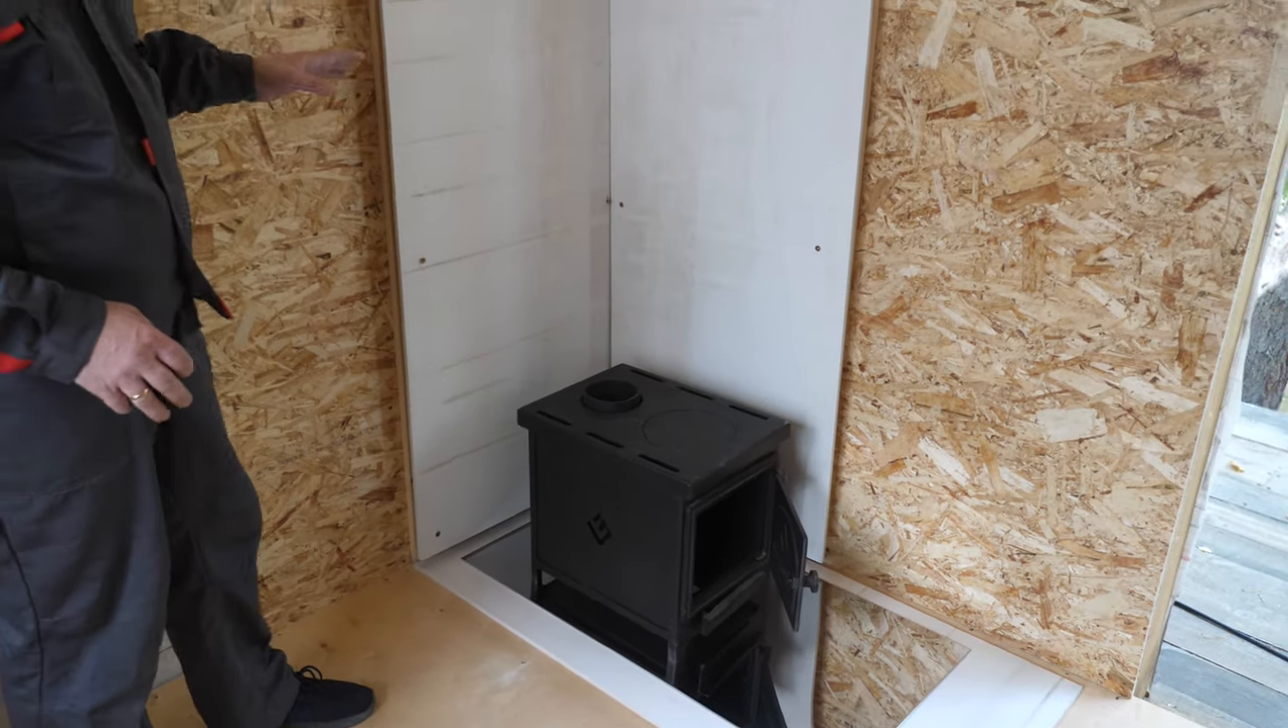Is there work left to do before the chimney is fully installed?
Yes.